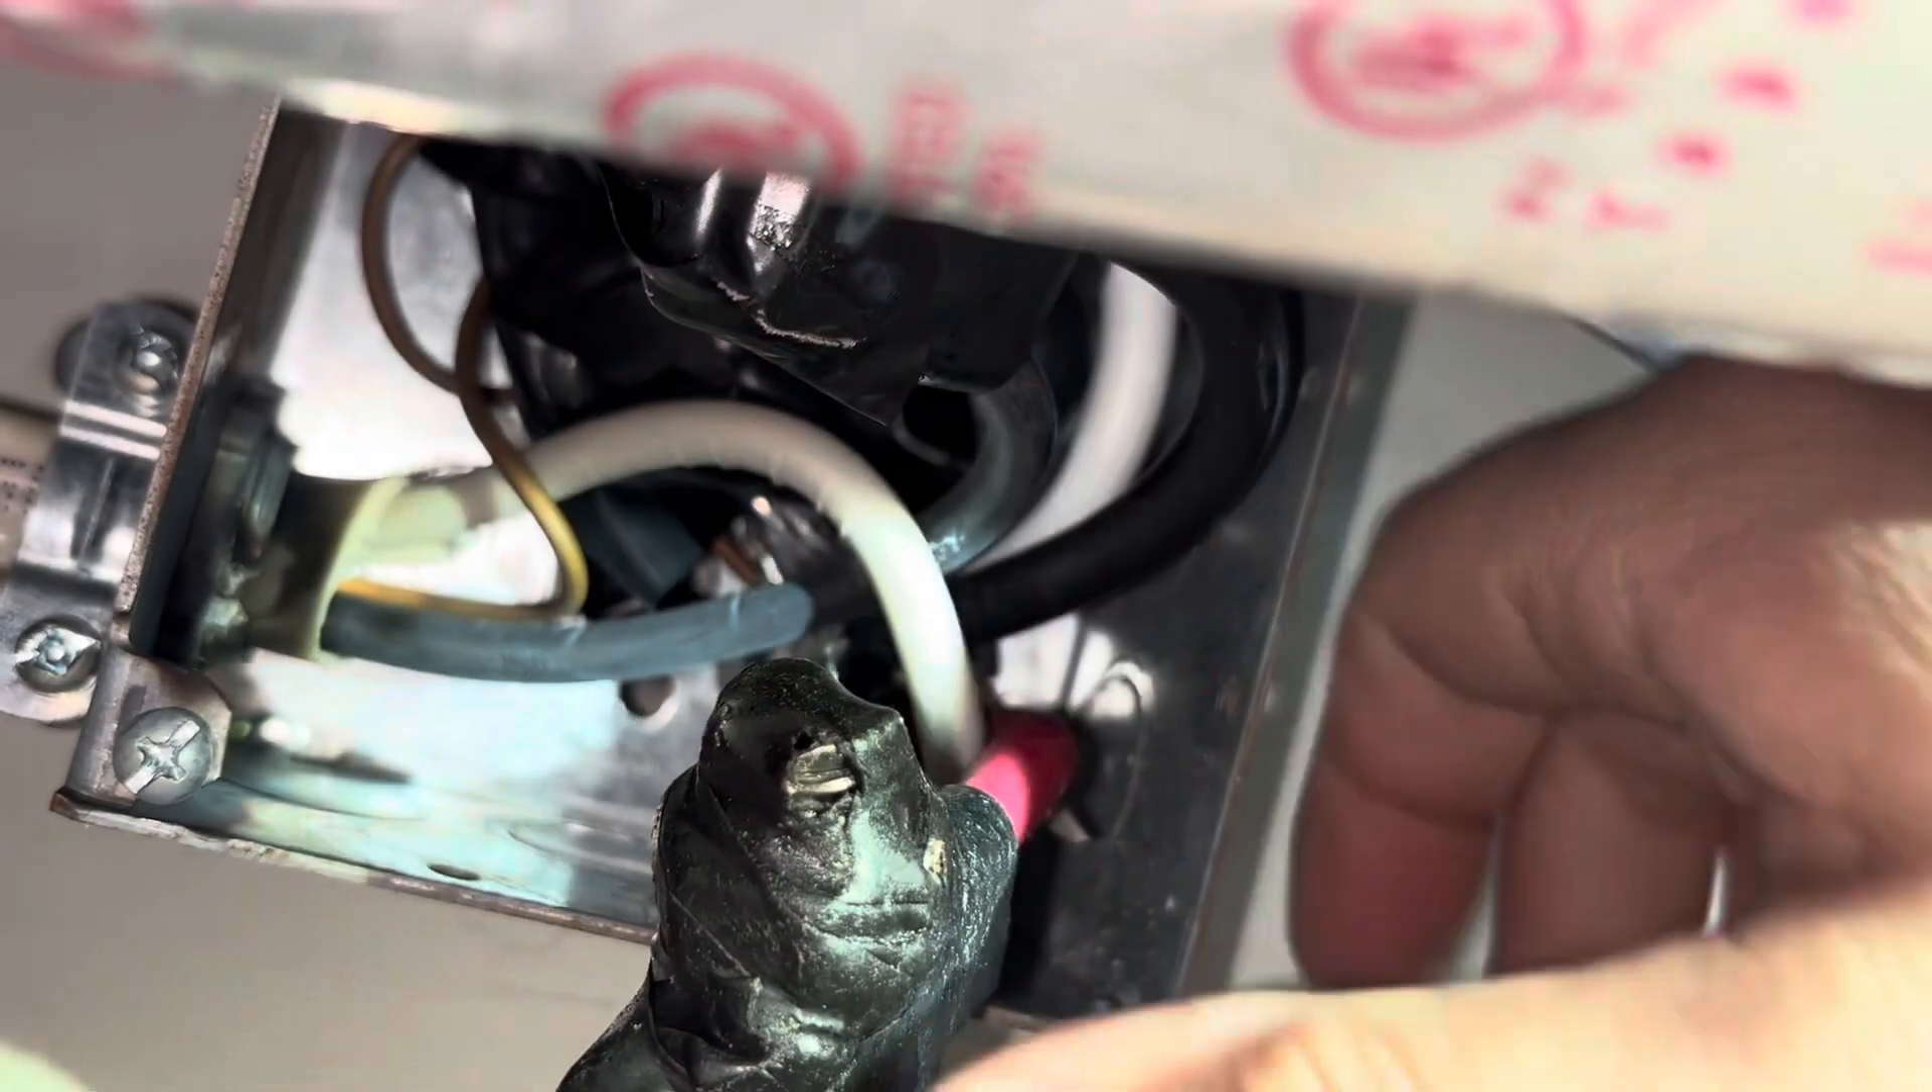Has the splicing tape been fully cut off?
No.